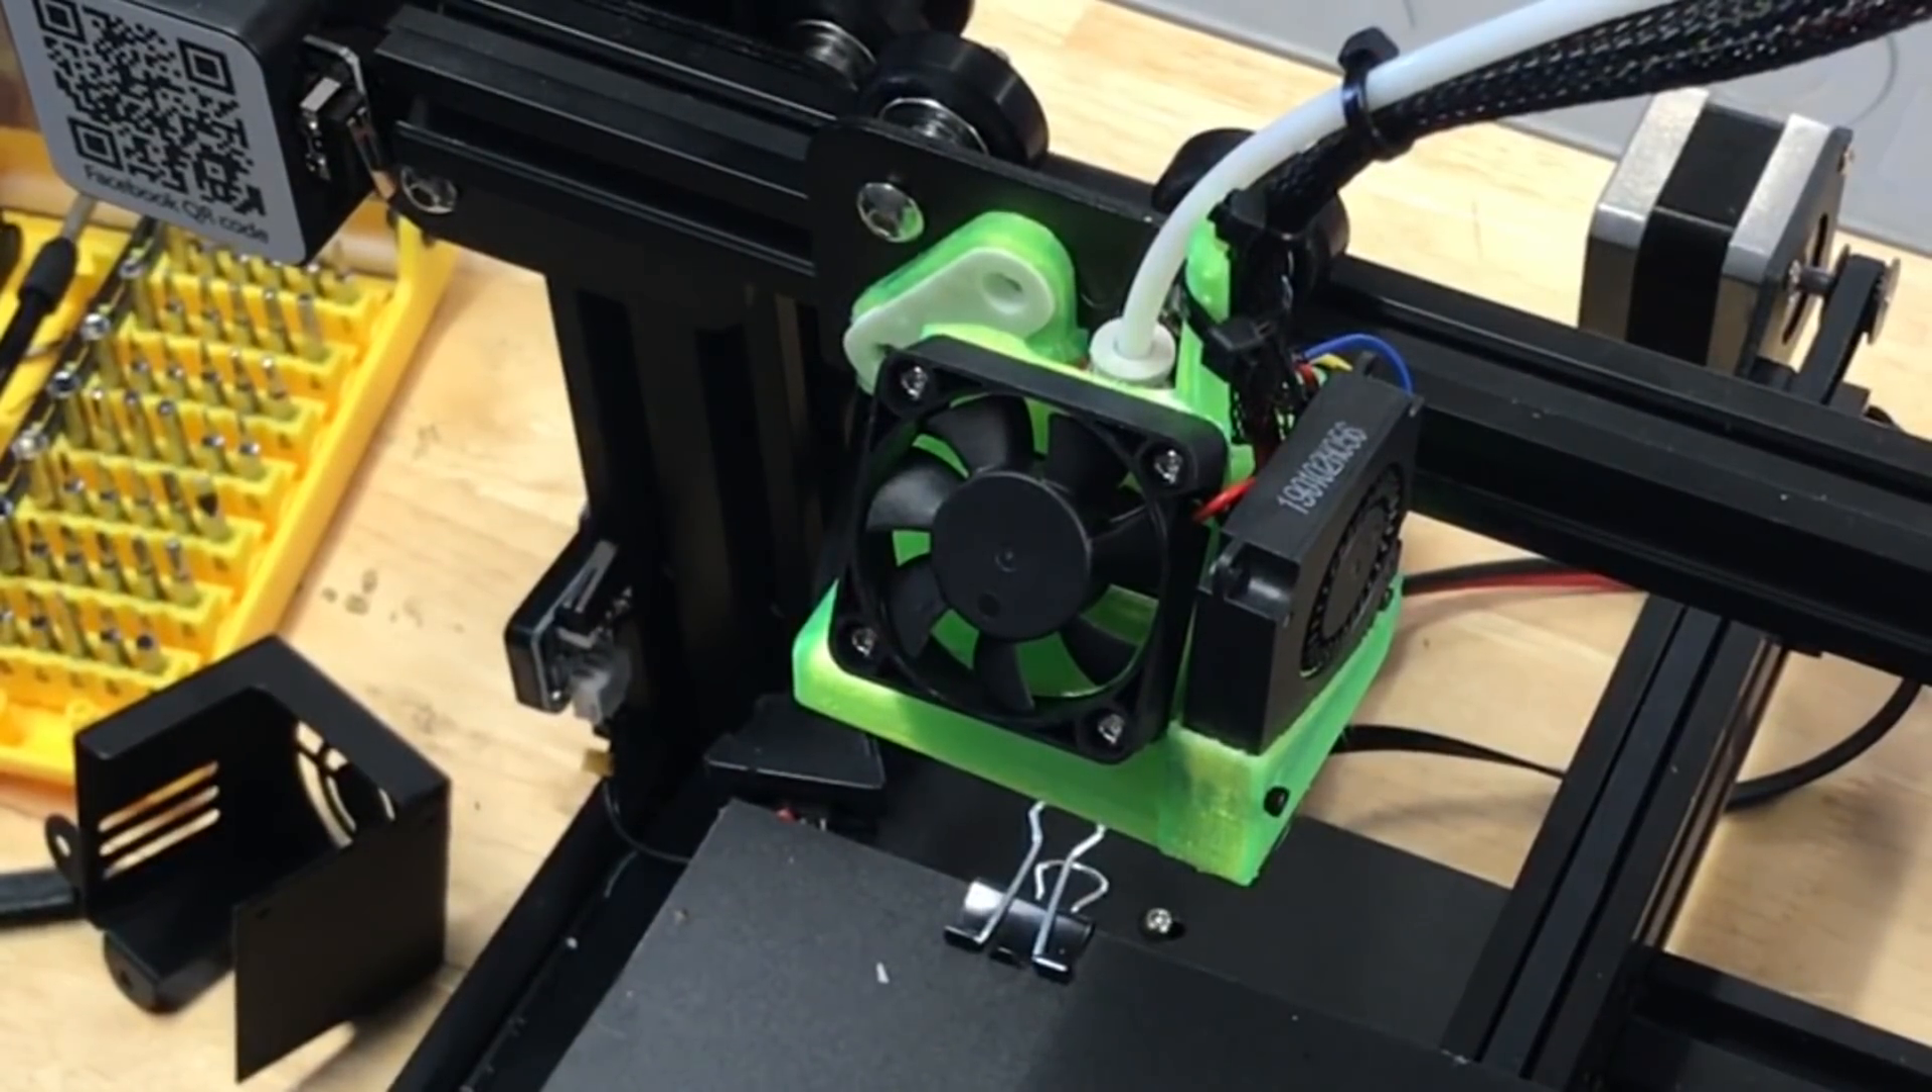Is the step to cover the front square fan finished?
No.